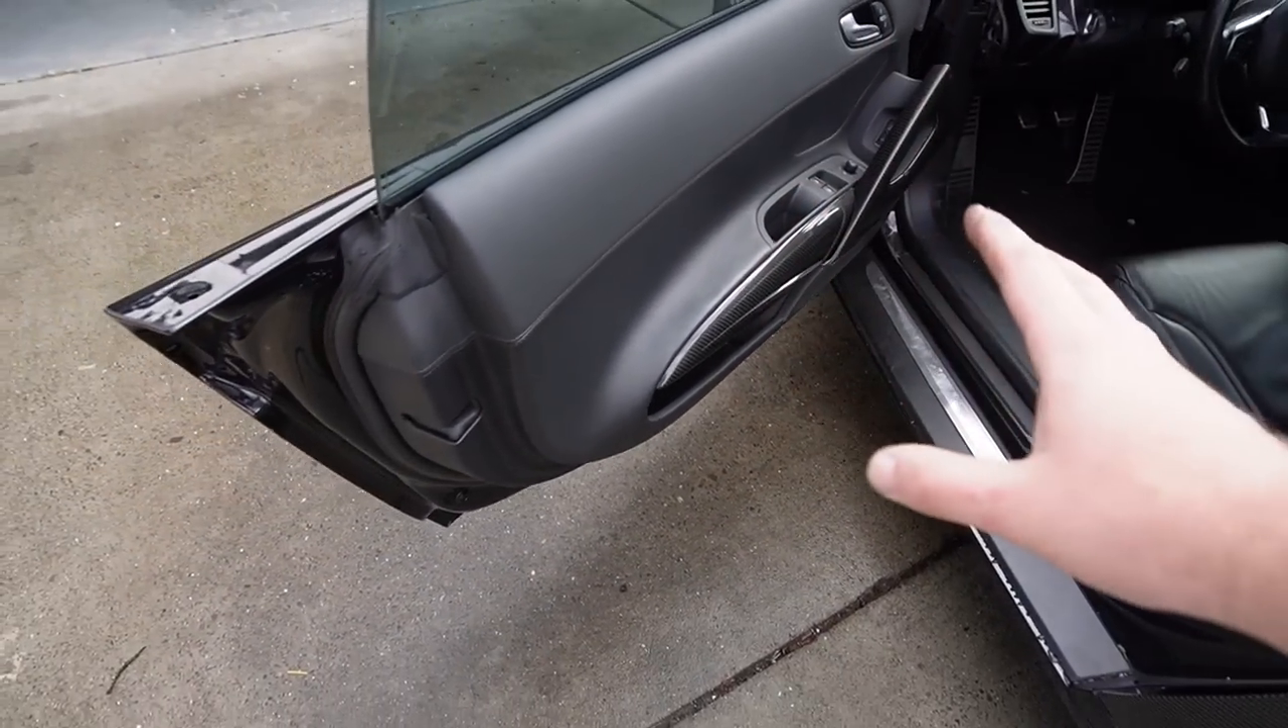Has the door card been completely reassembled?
Yes.